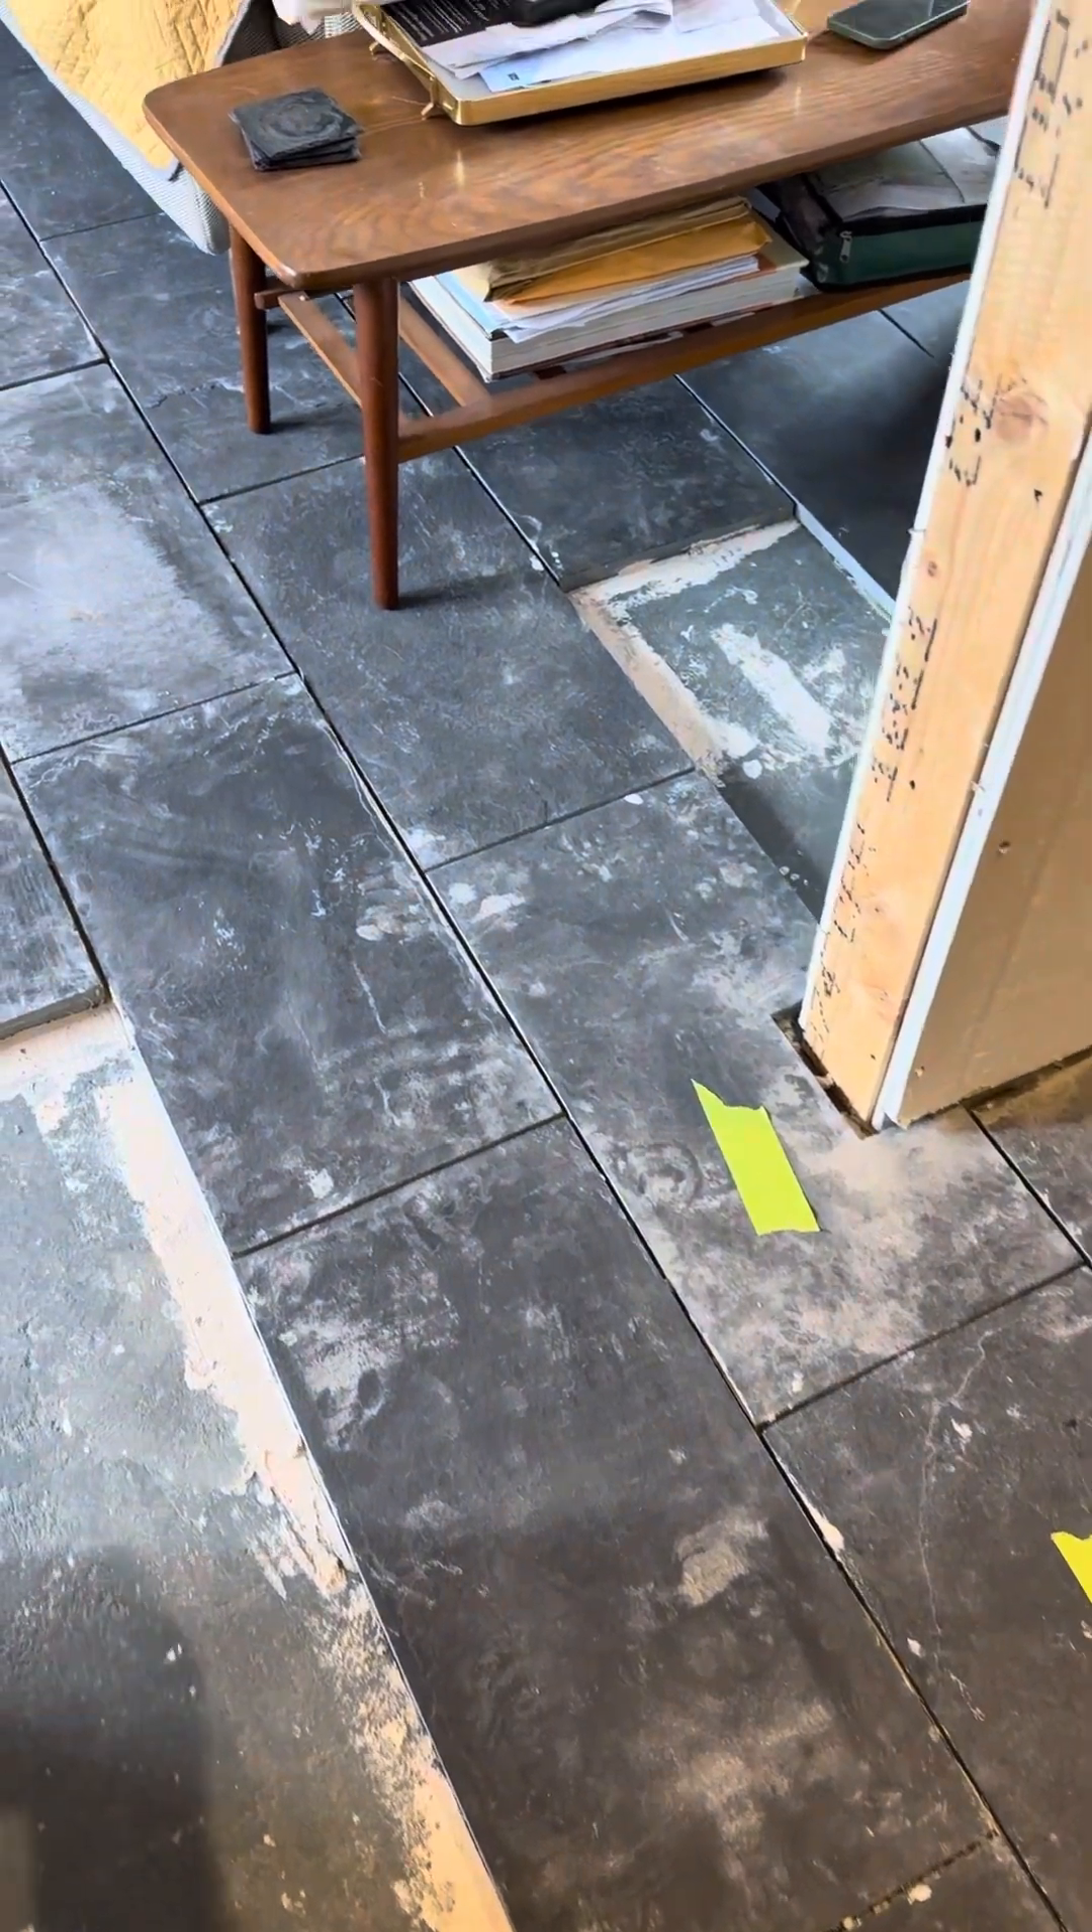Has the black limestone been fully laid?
No.